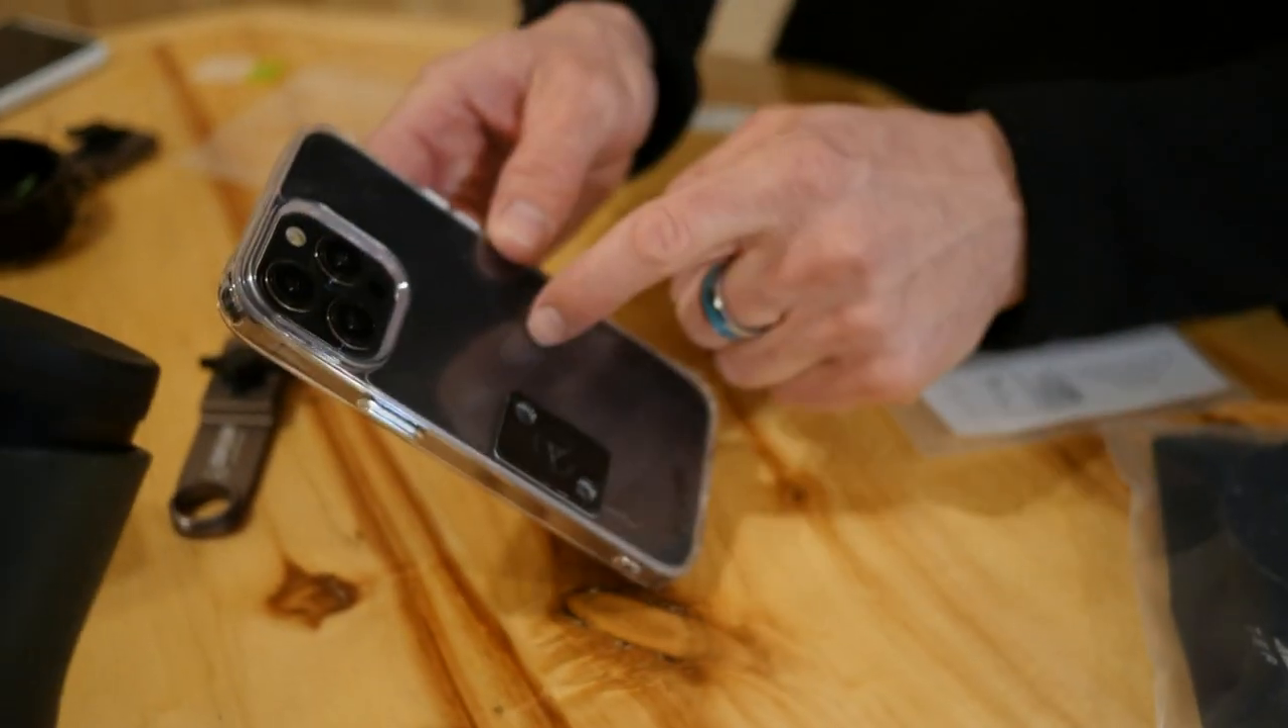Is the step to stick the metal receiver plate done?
Yes.